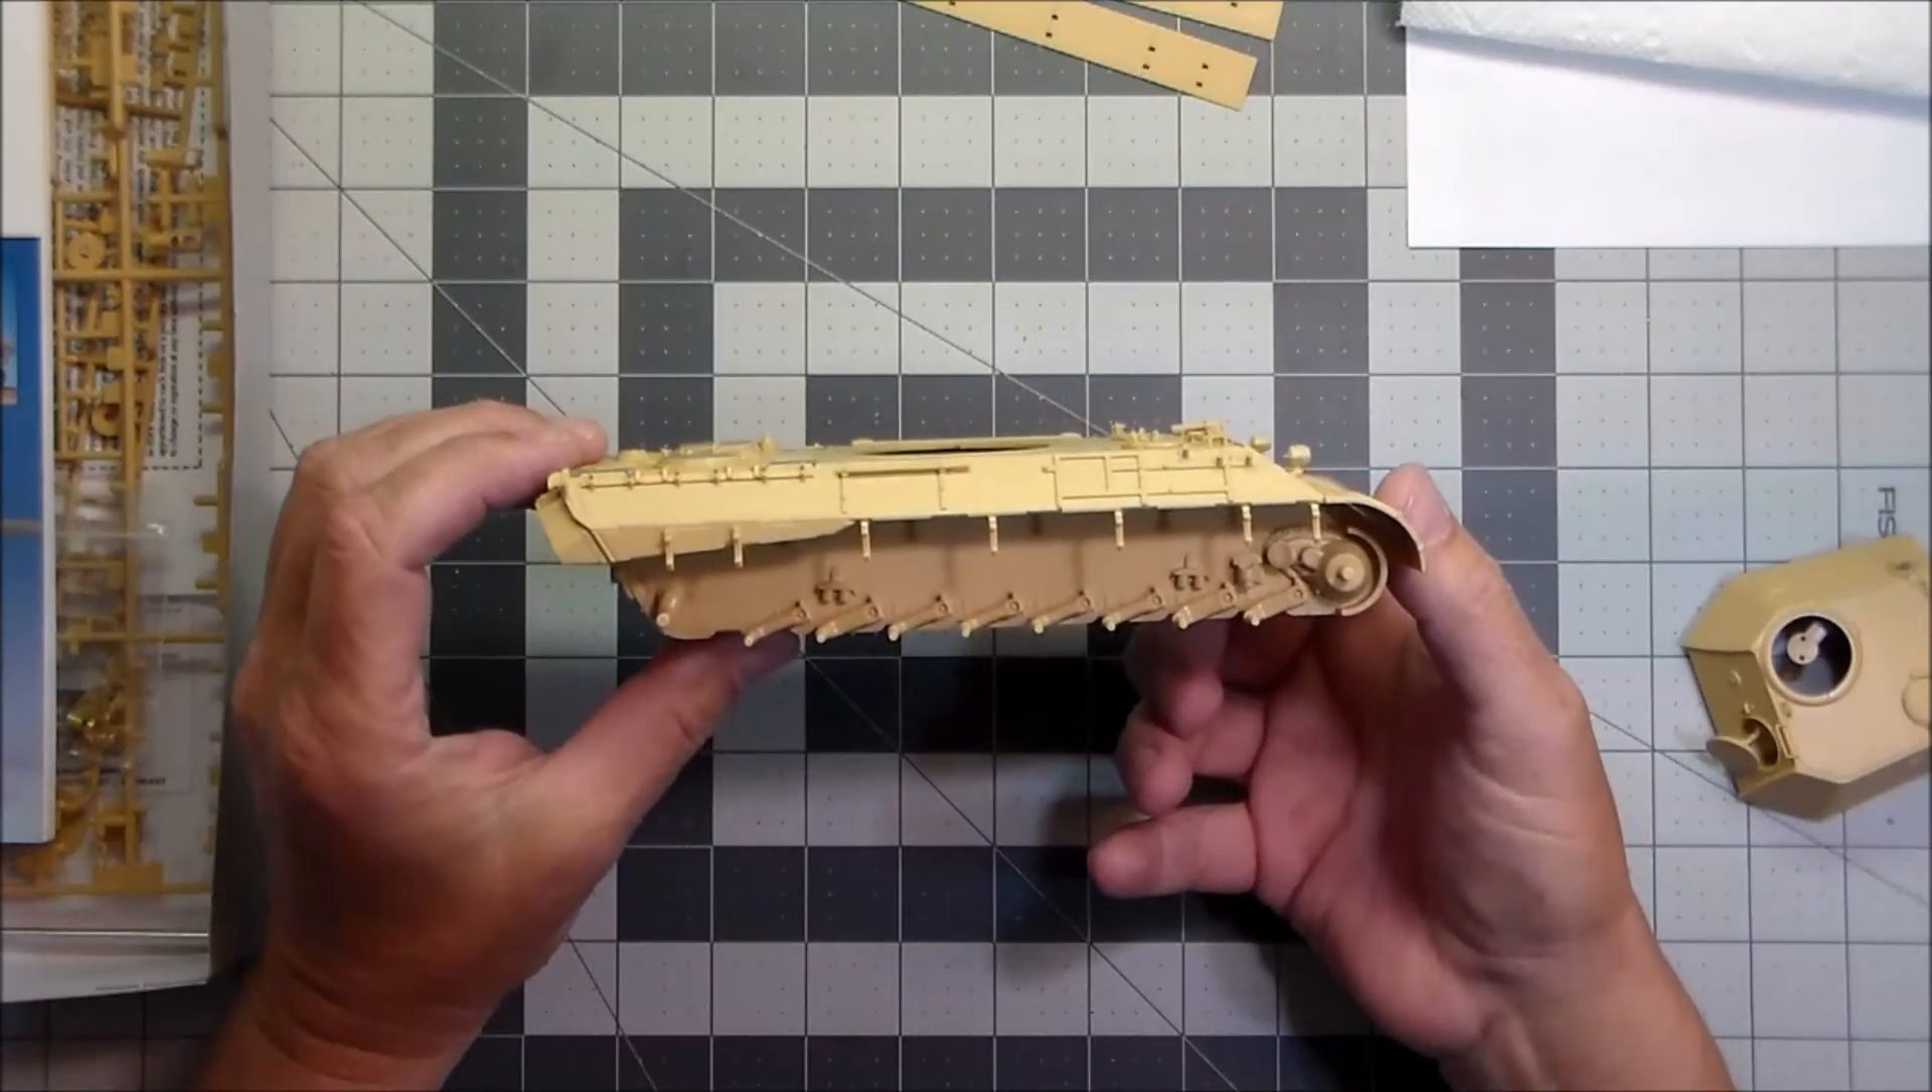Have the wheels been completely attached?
No.